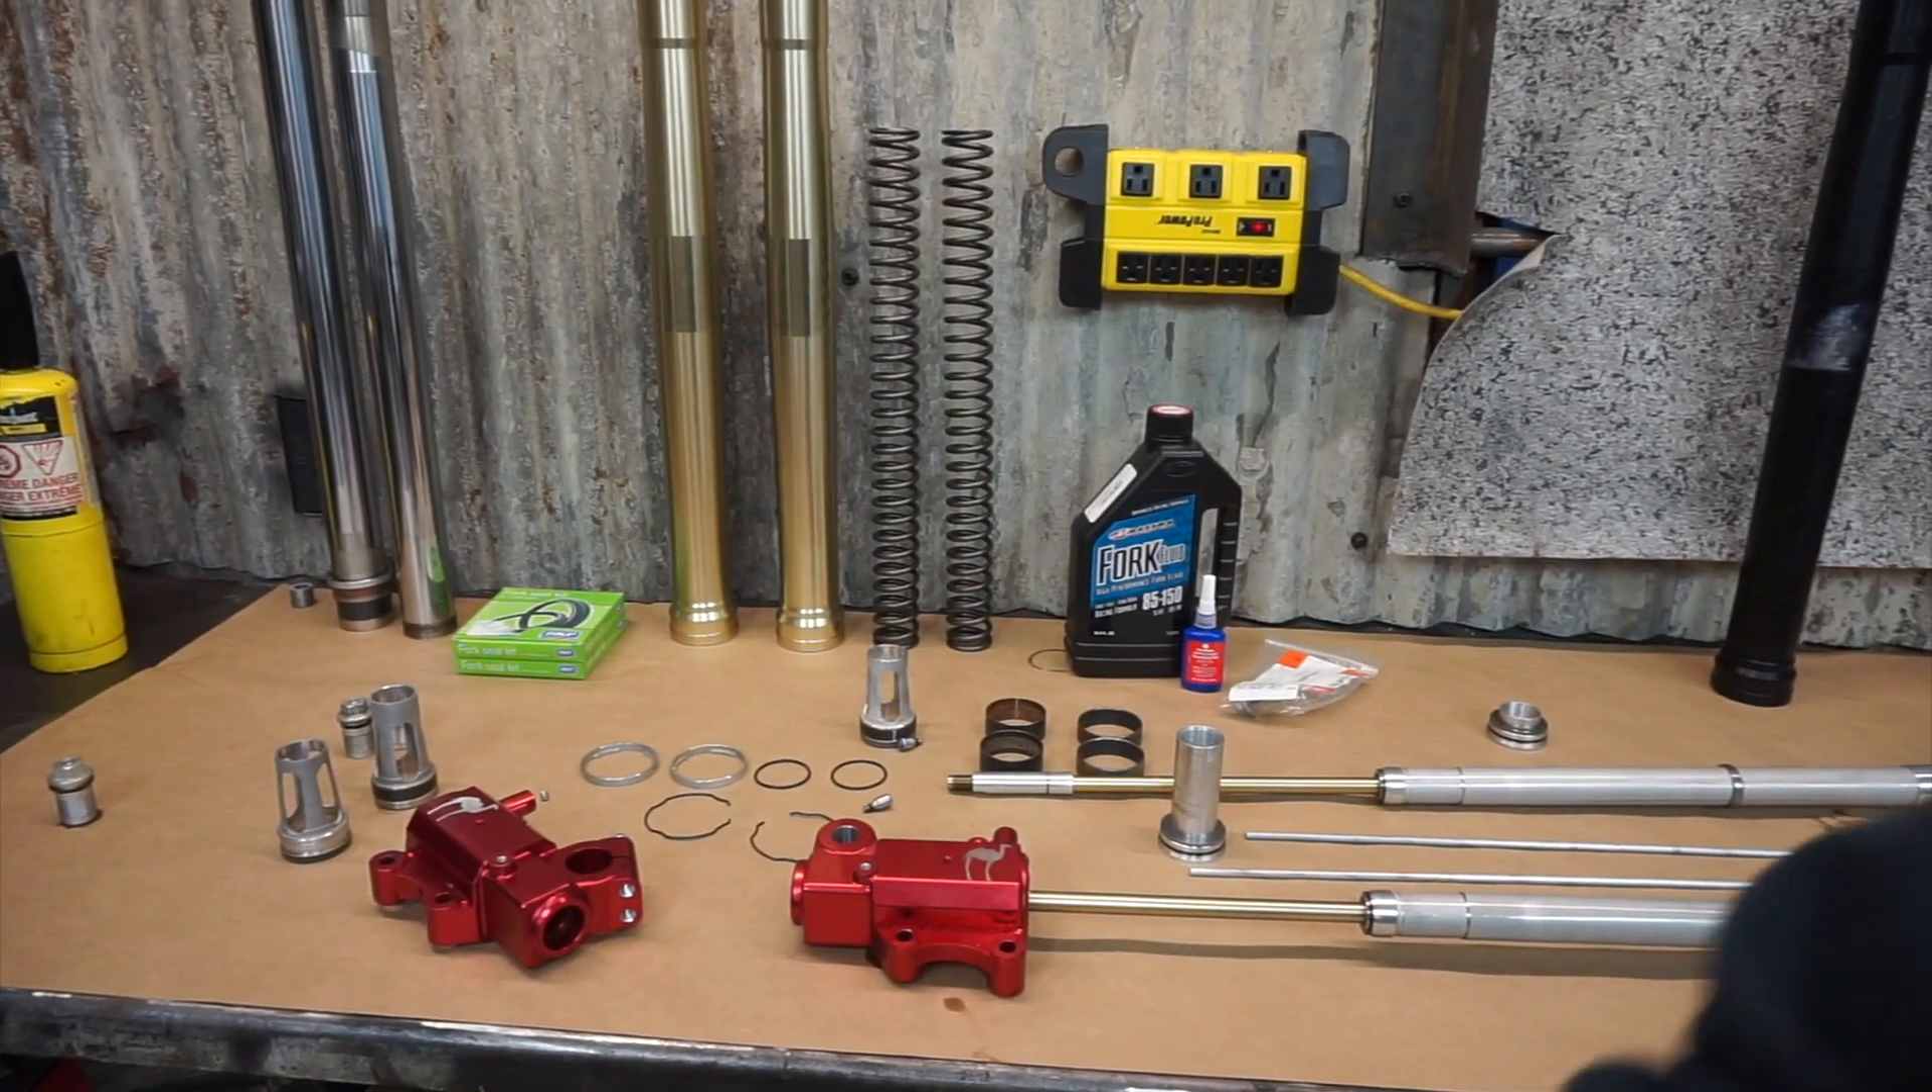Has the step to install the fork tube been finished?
No.